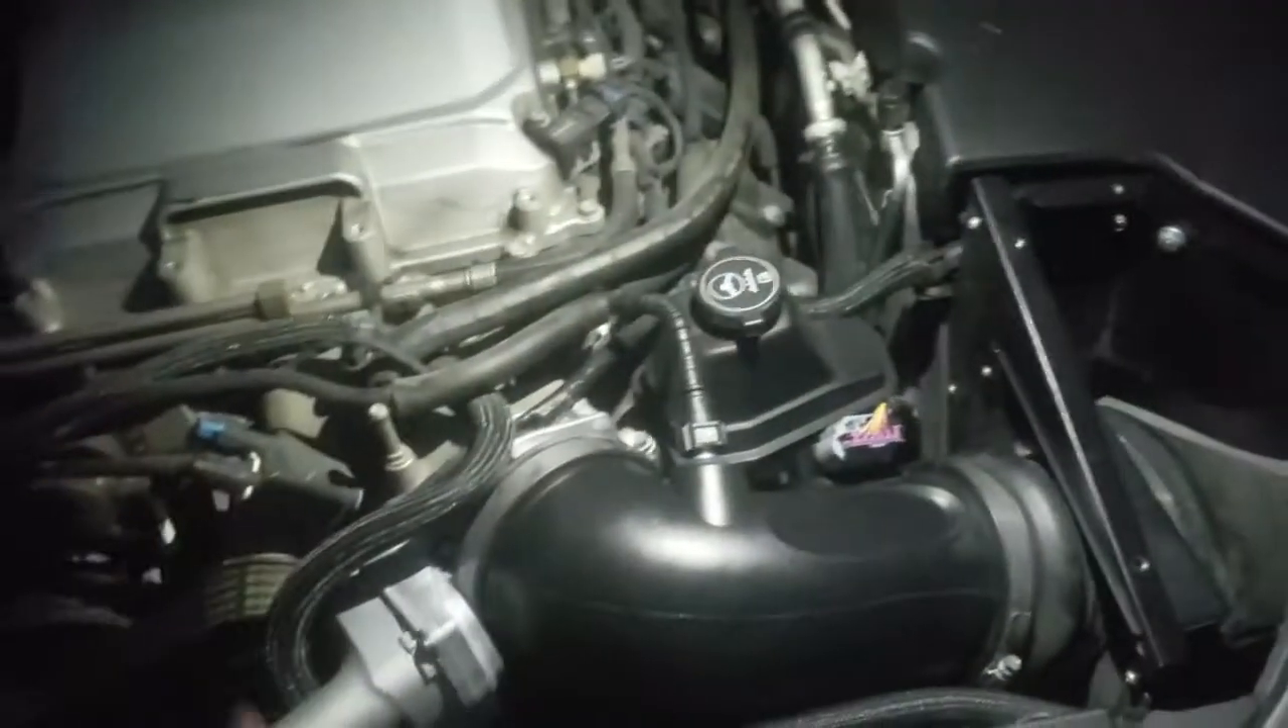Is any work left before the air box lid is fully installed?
Yes.